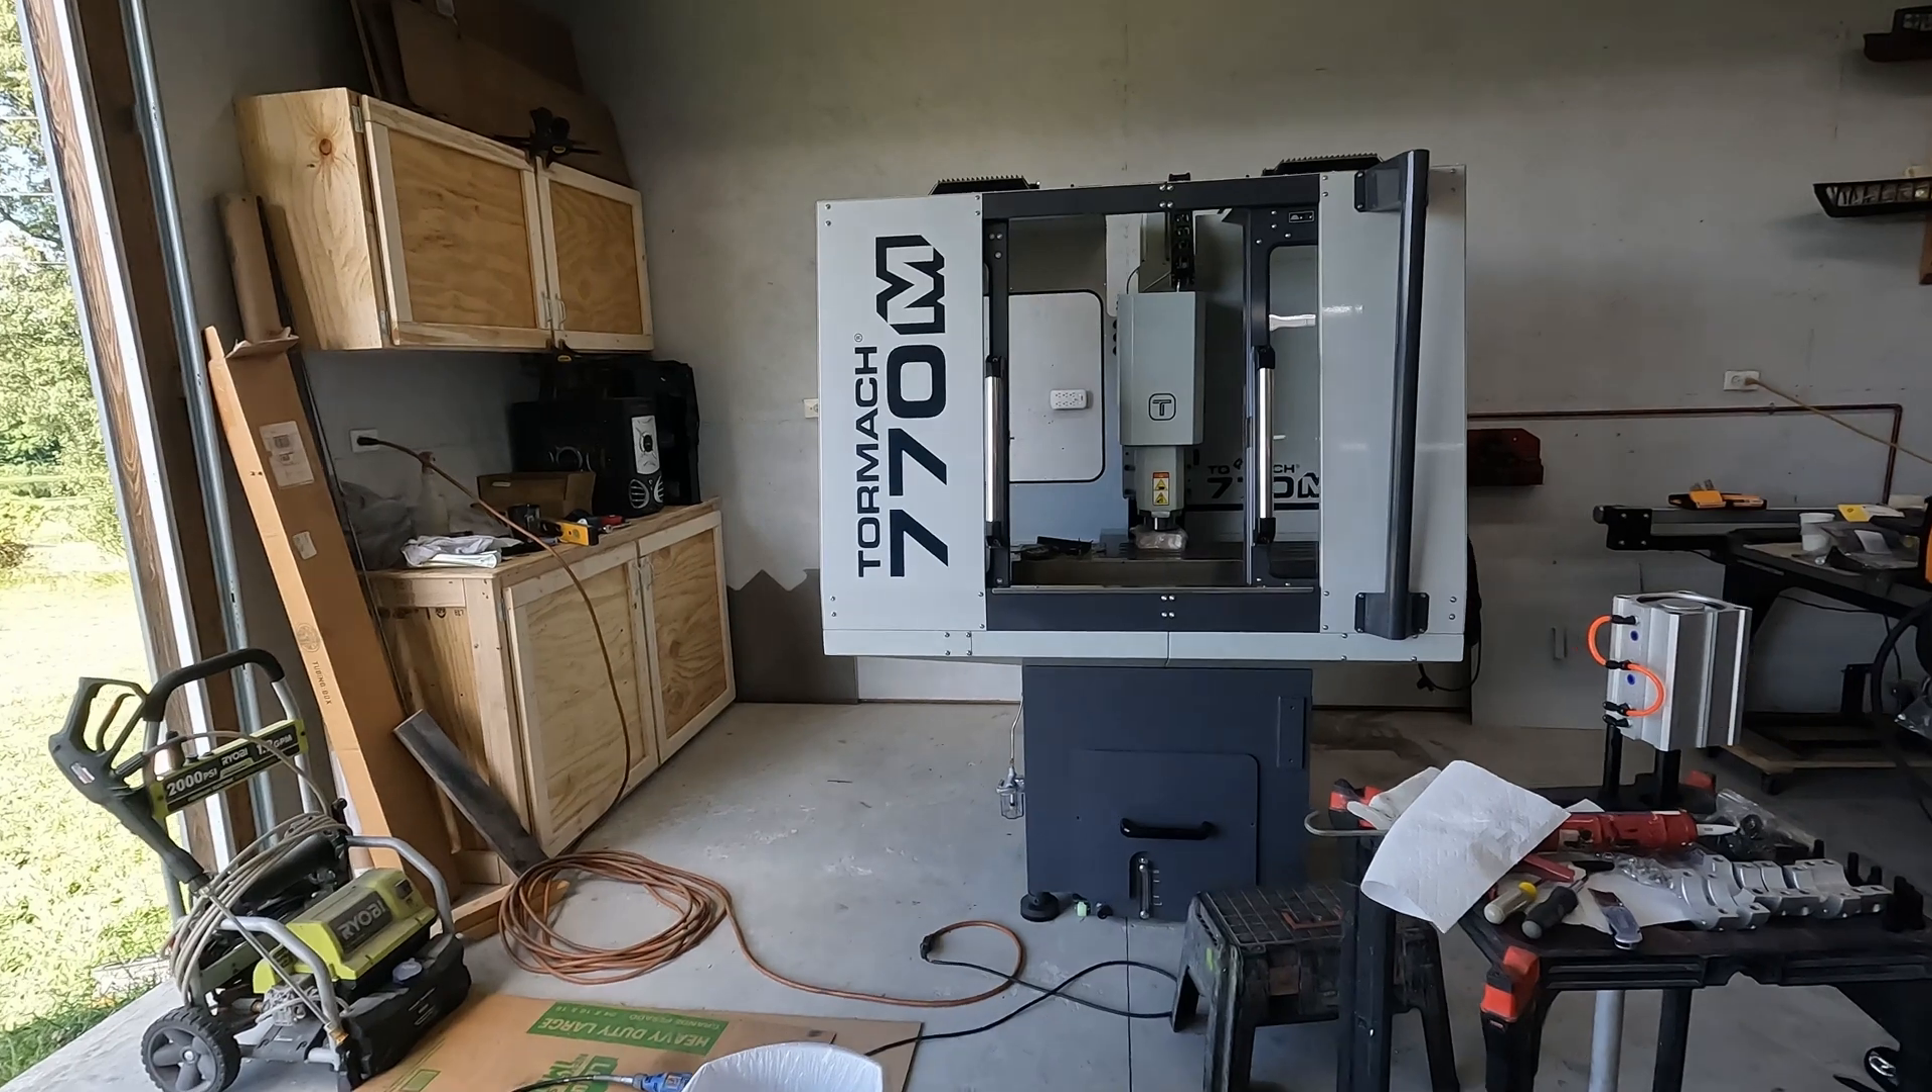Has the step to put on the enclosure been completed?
Yes.